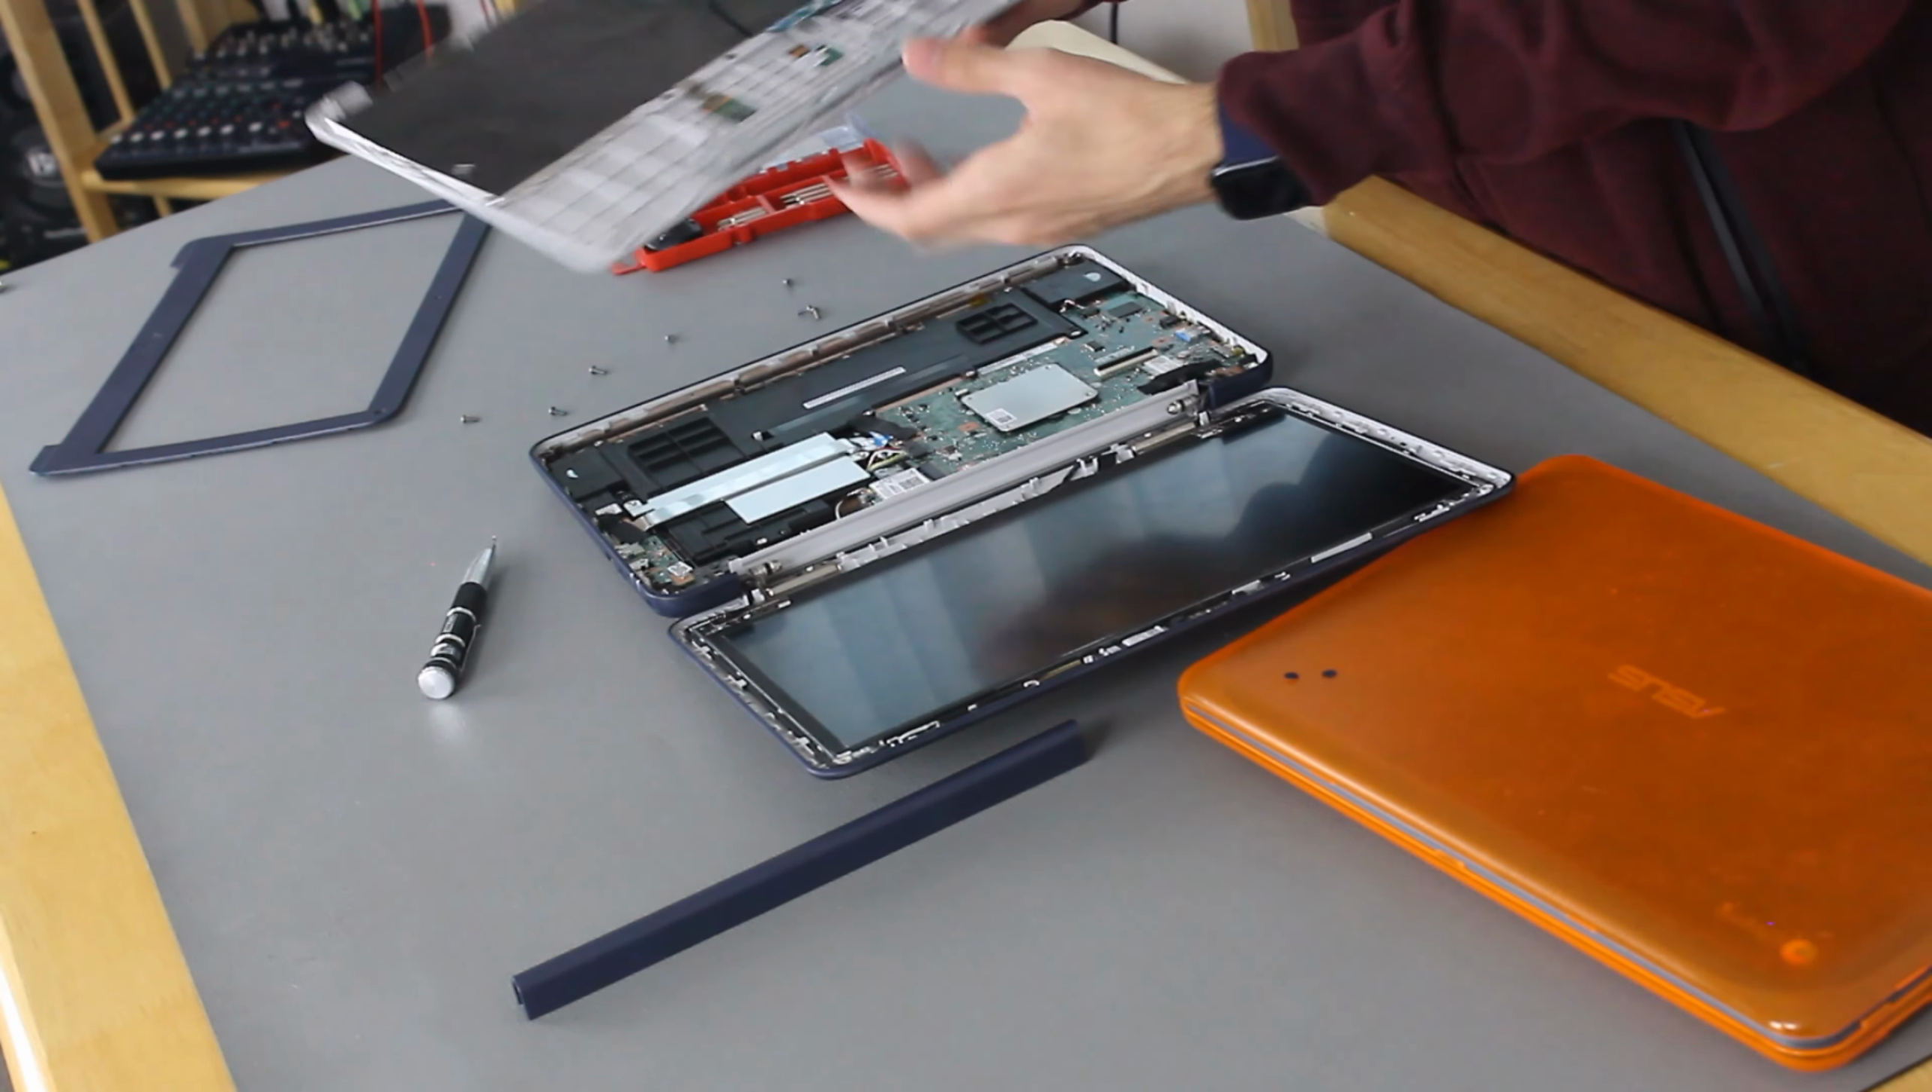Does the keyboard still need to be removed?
No.